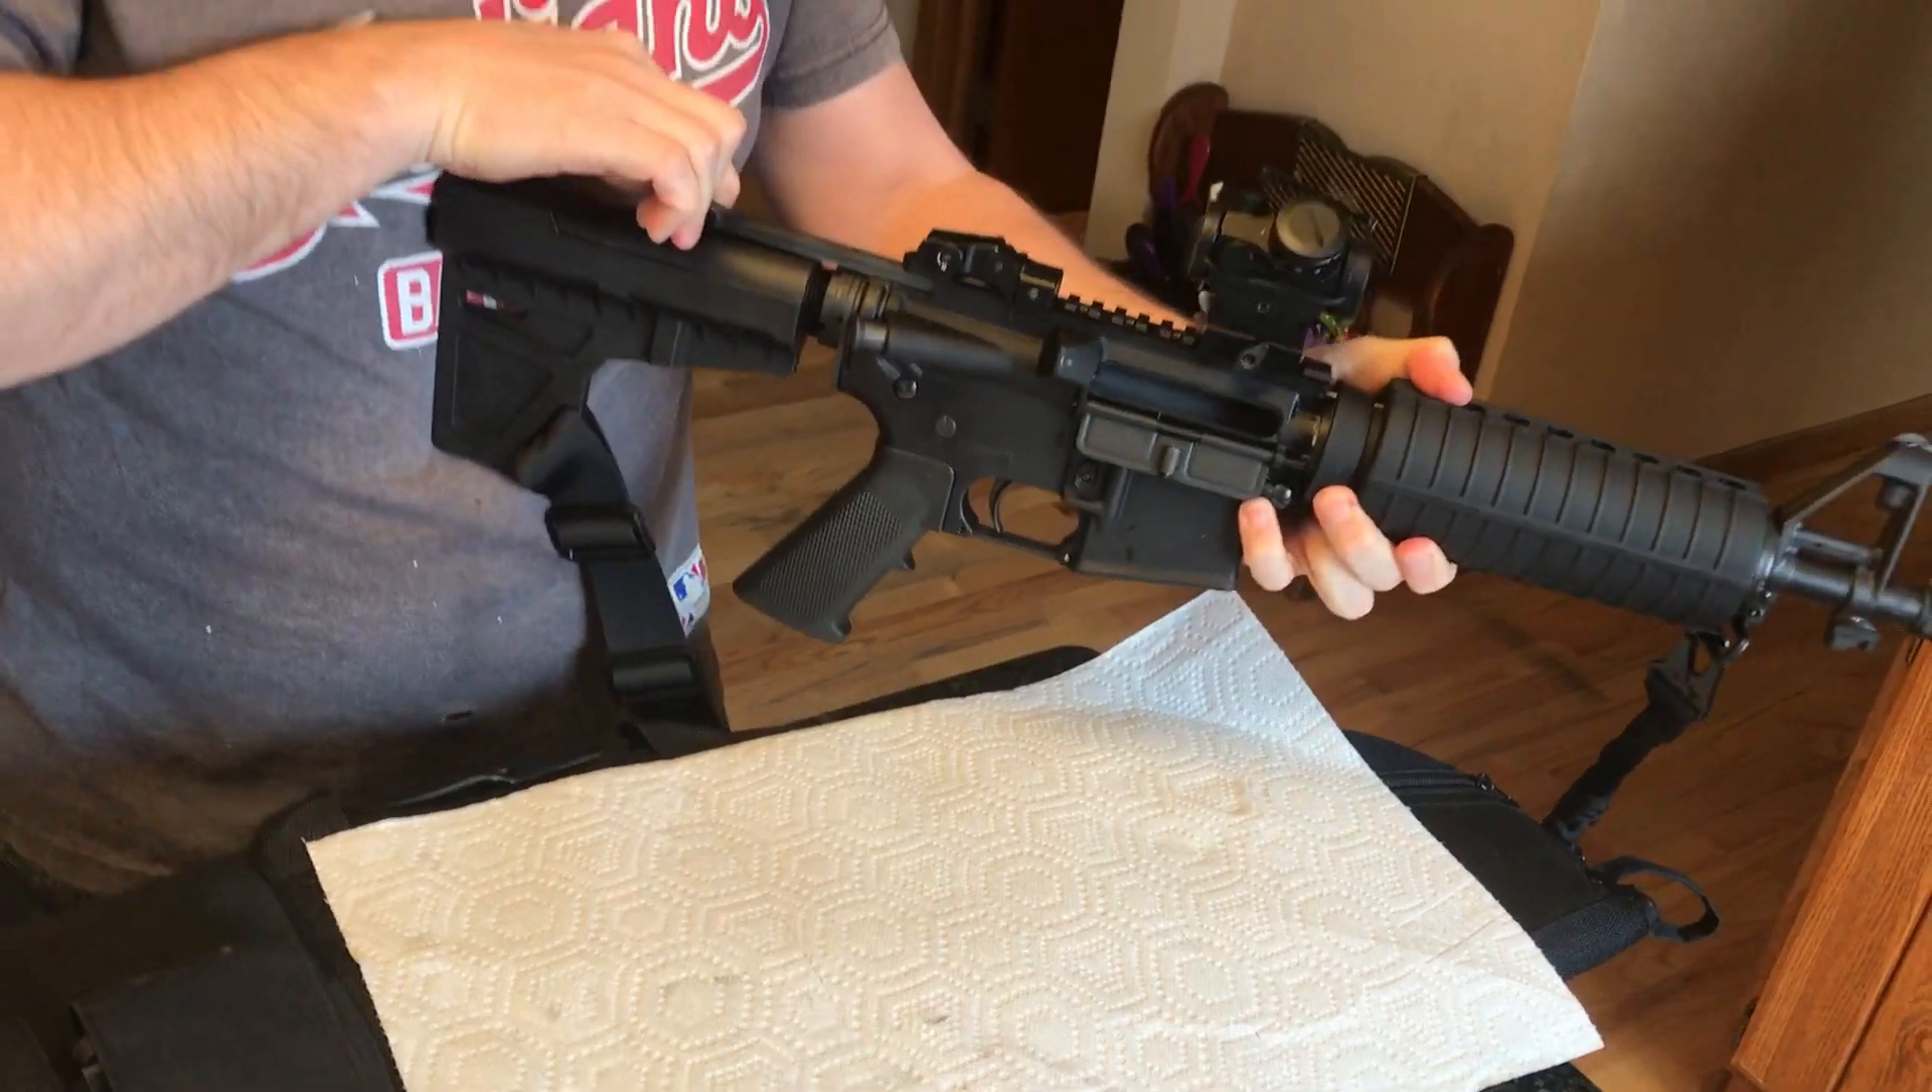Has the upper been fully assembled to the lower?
Yes.